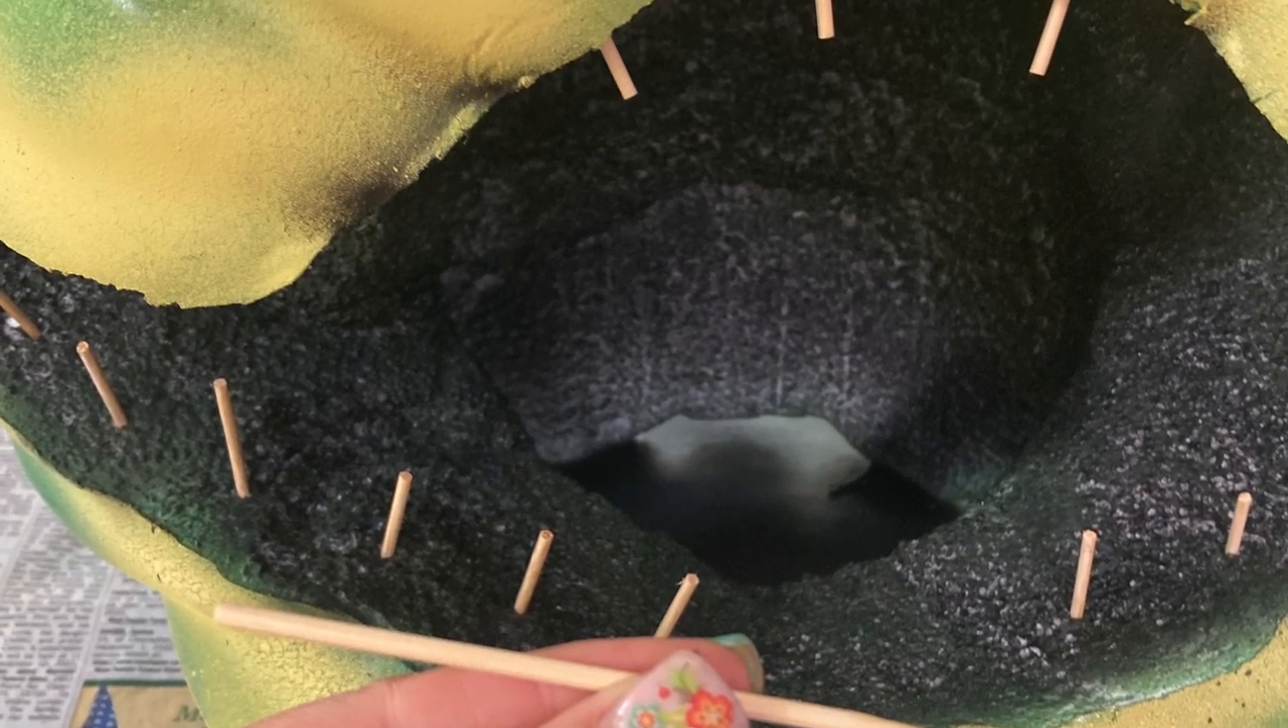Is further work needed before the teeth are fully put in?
Yes.